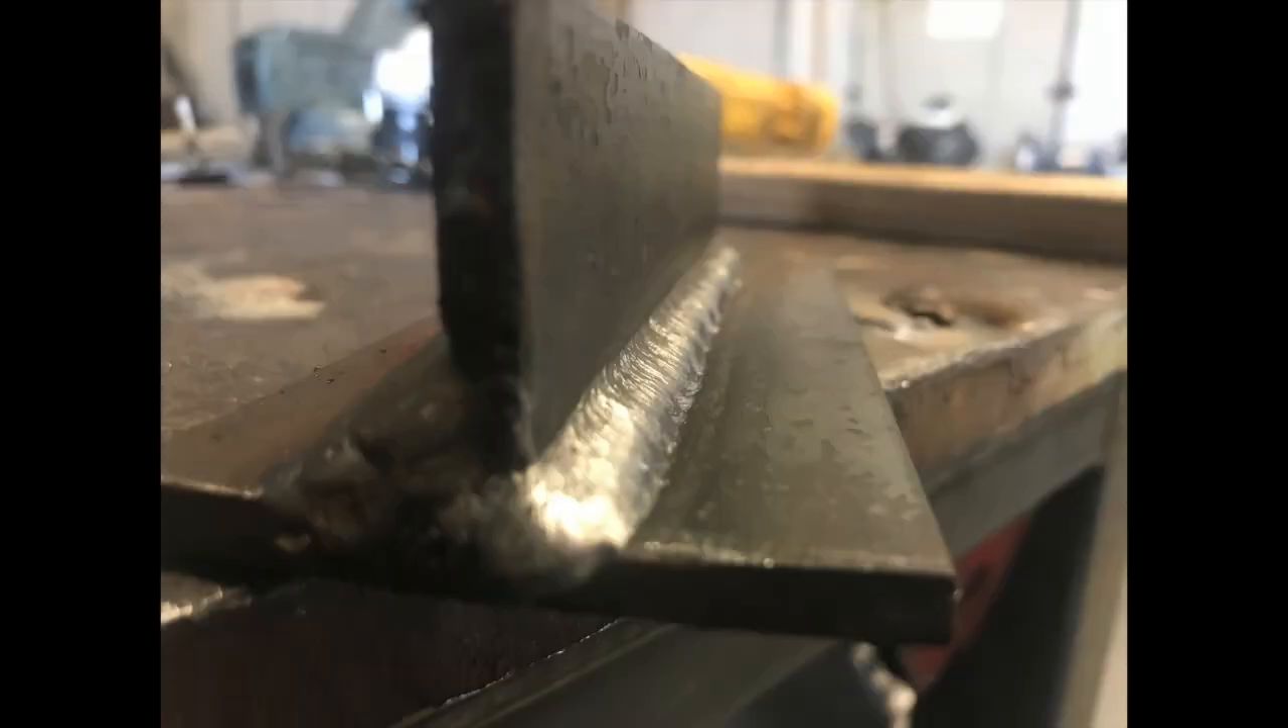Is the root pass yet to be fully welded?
No.